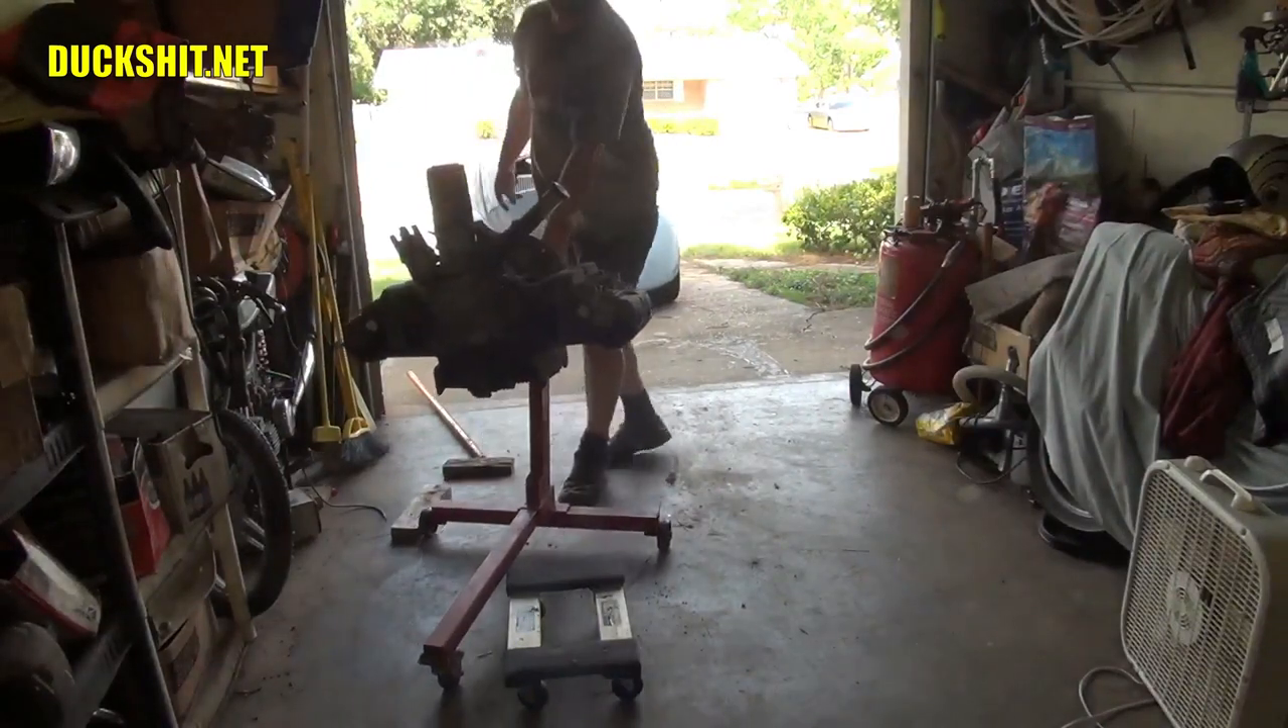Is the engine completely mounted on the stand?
Yes.